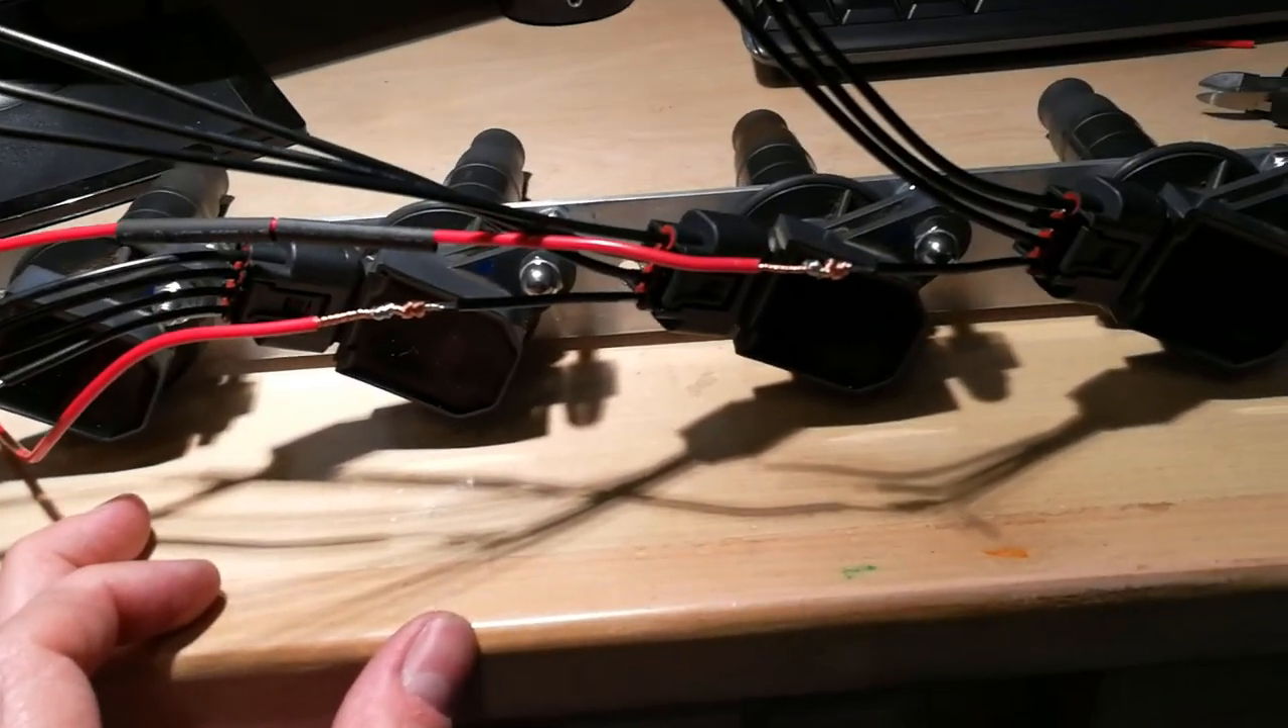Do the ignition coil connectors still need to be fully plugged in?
No.